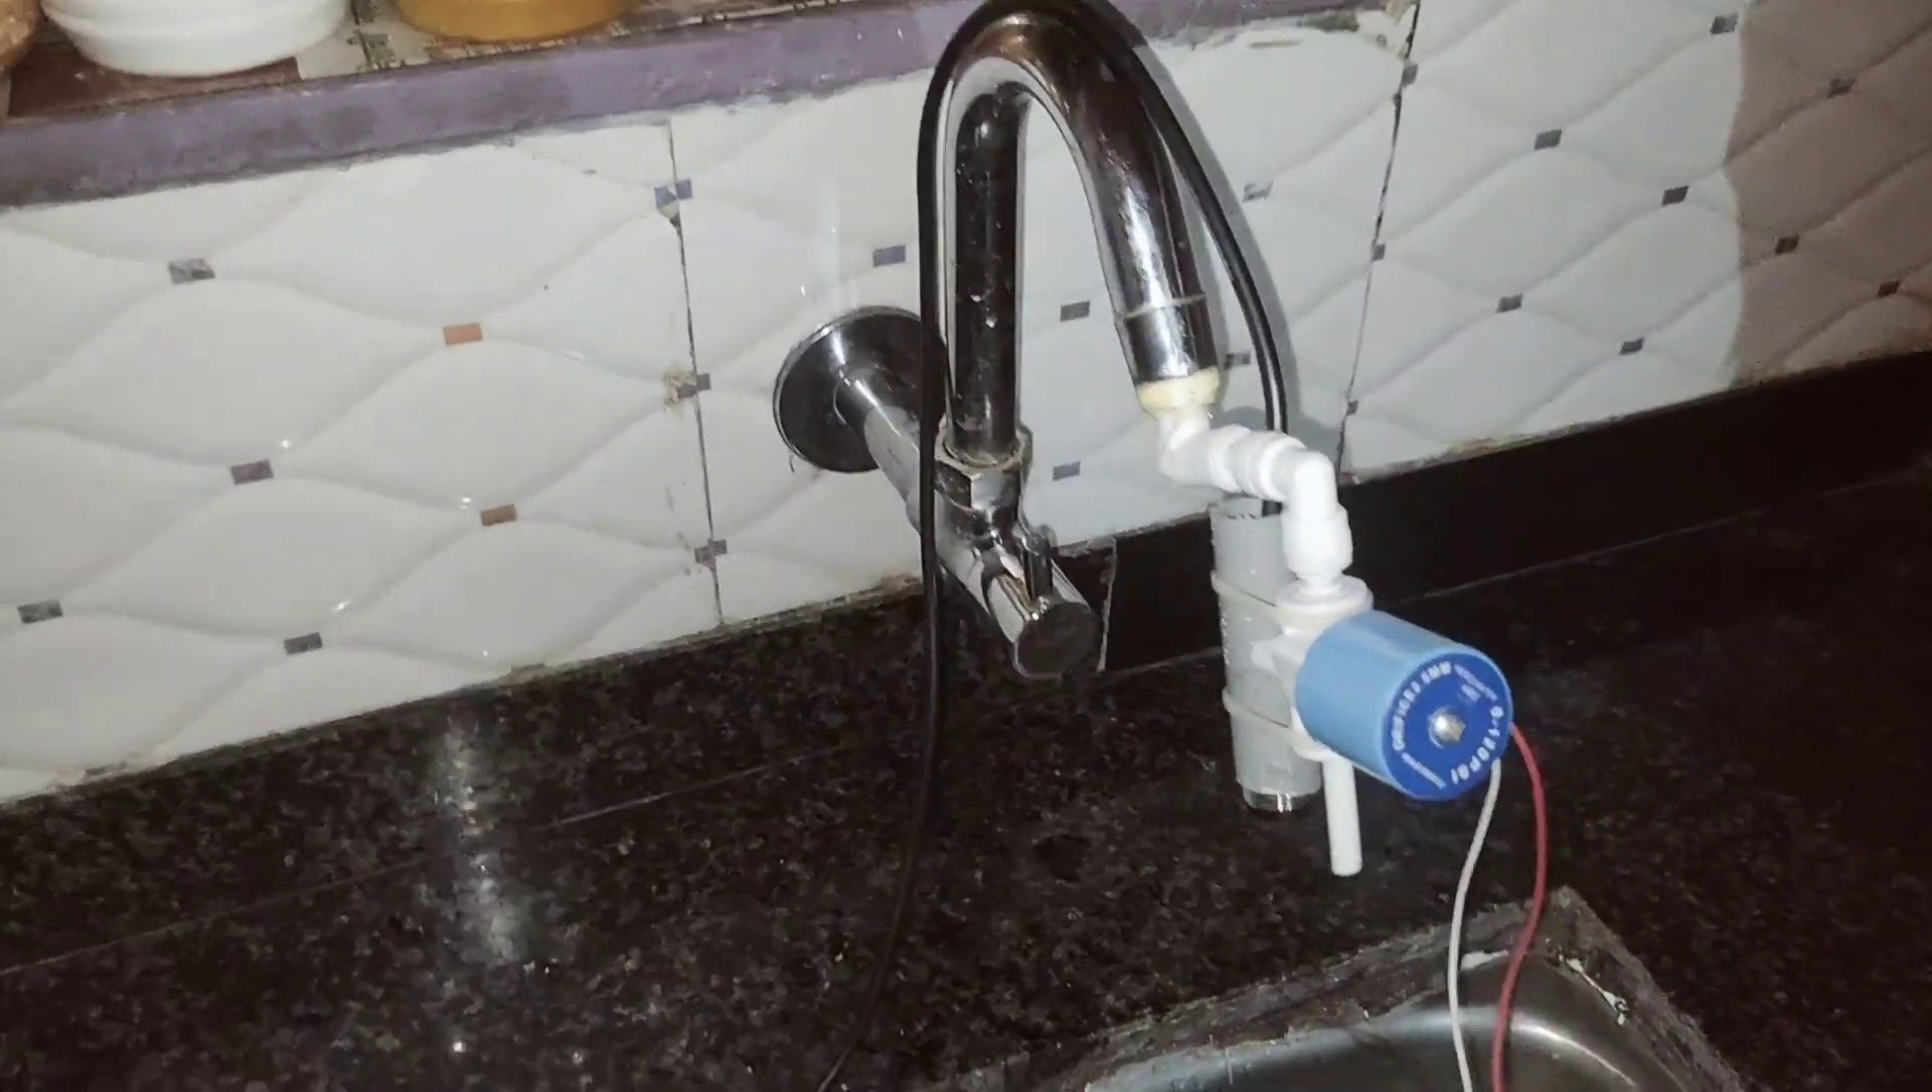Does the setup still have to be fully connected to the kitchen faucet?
No.